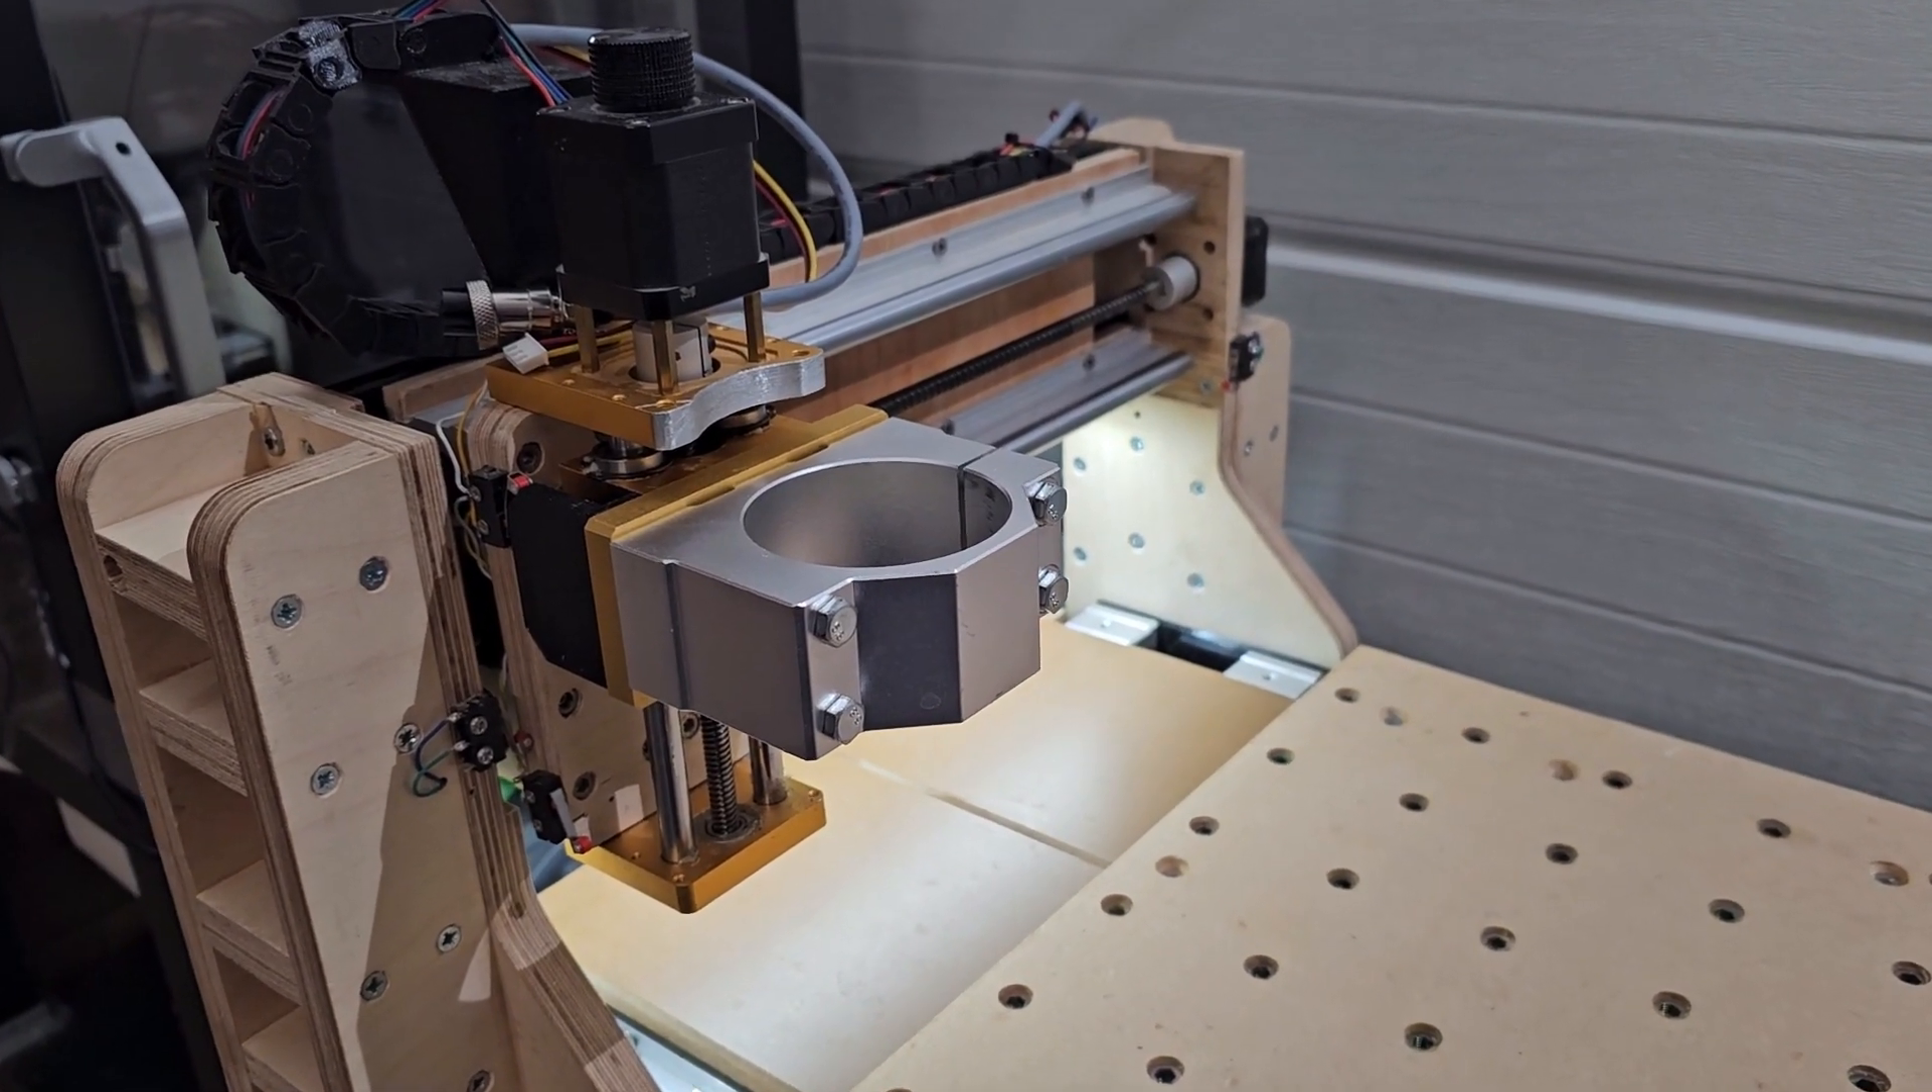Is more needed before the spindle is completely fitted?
Yes.